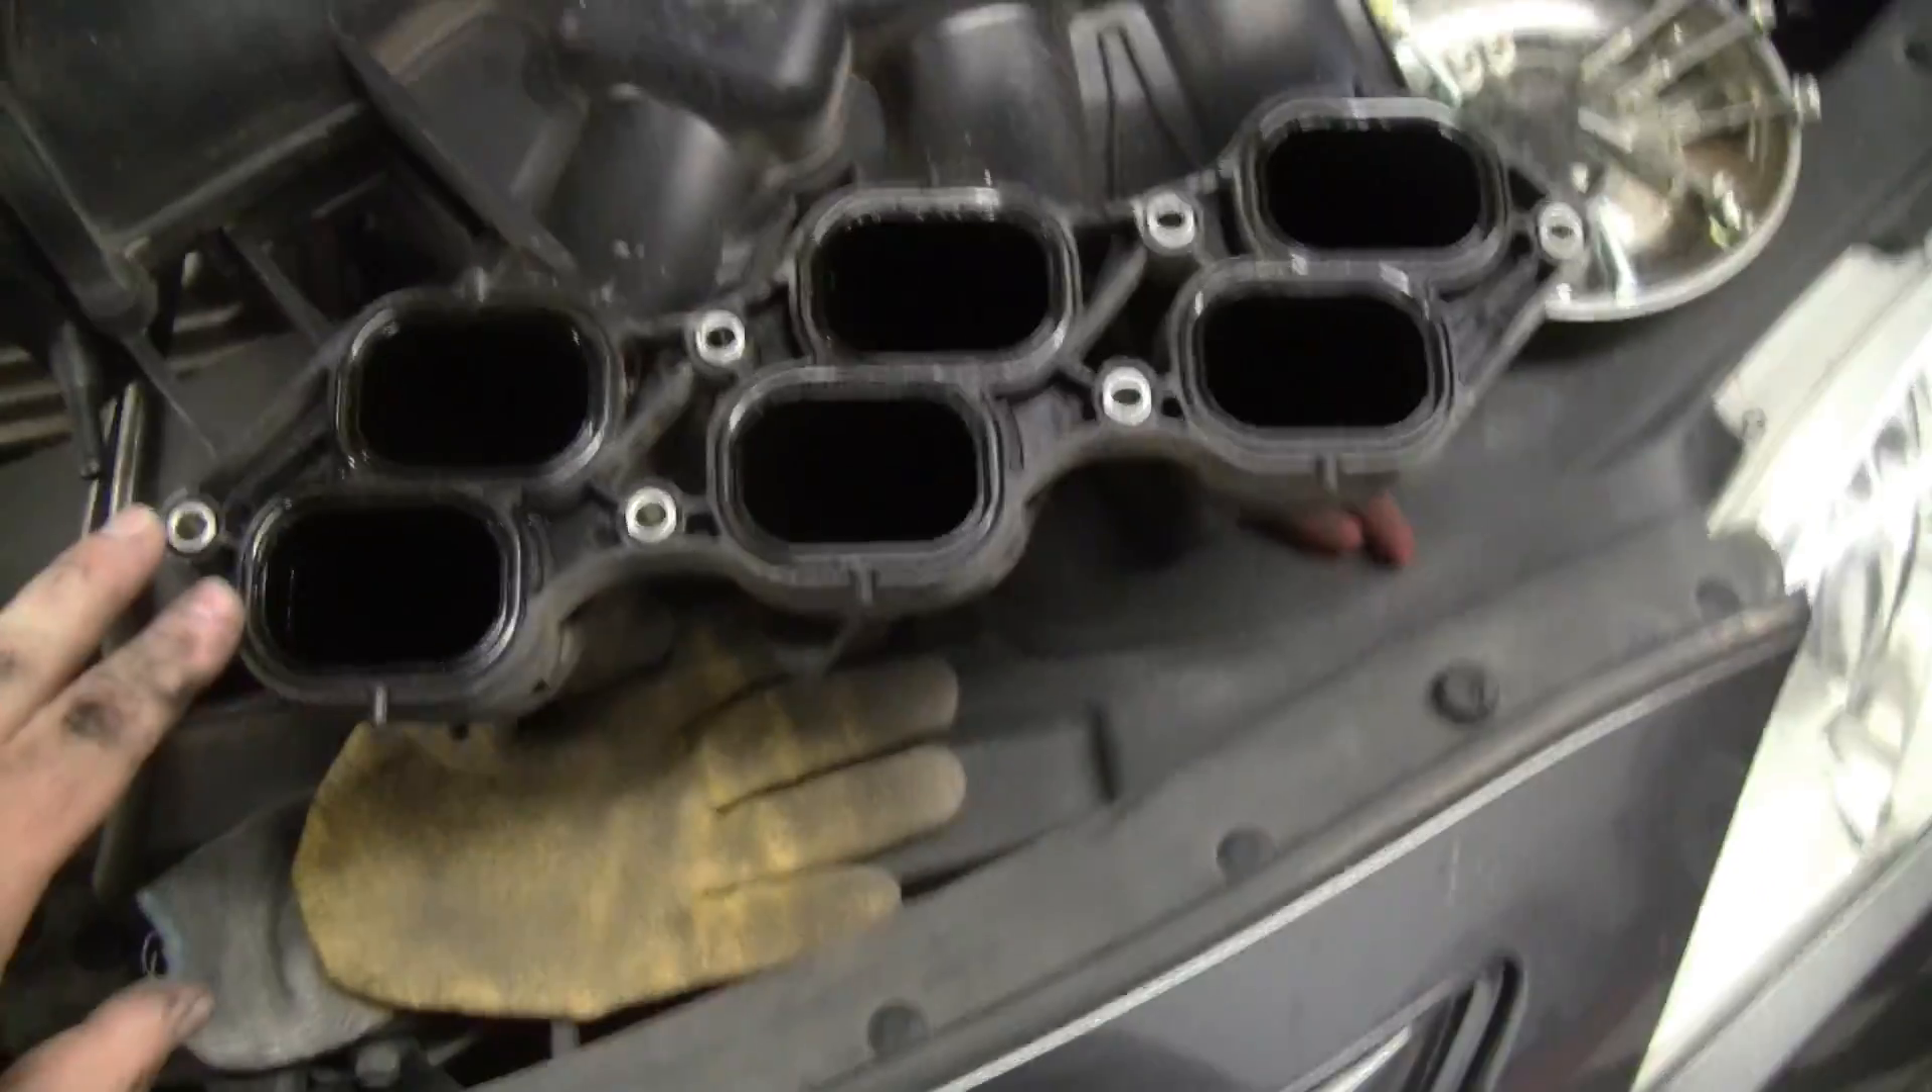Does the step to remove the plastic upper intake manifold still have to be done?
No.